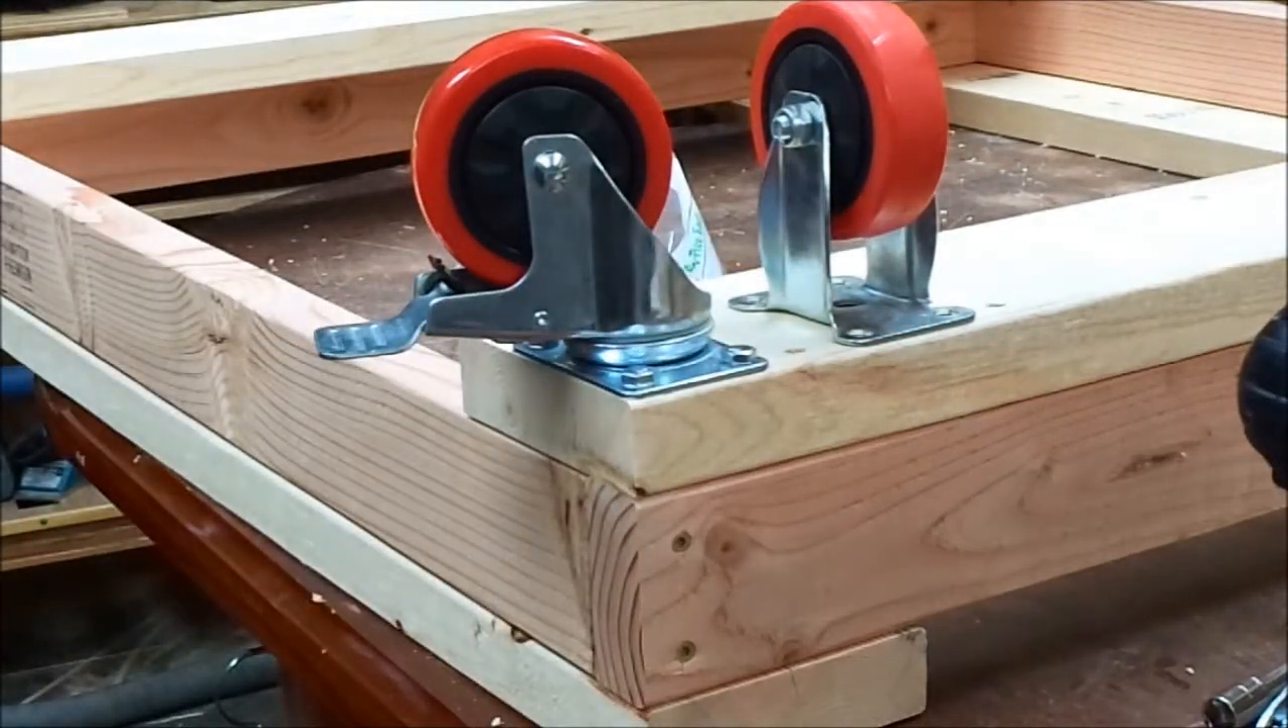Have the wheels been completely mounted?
No.